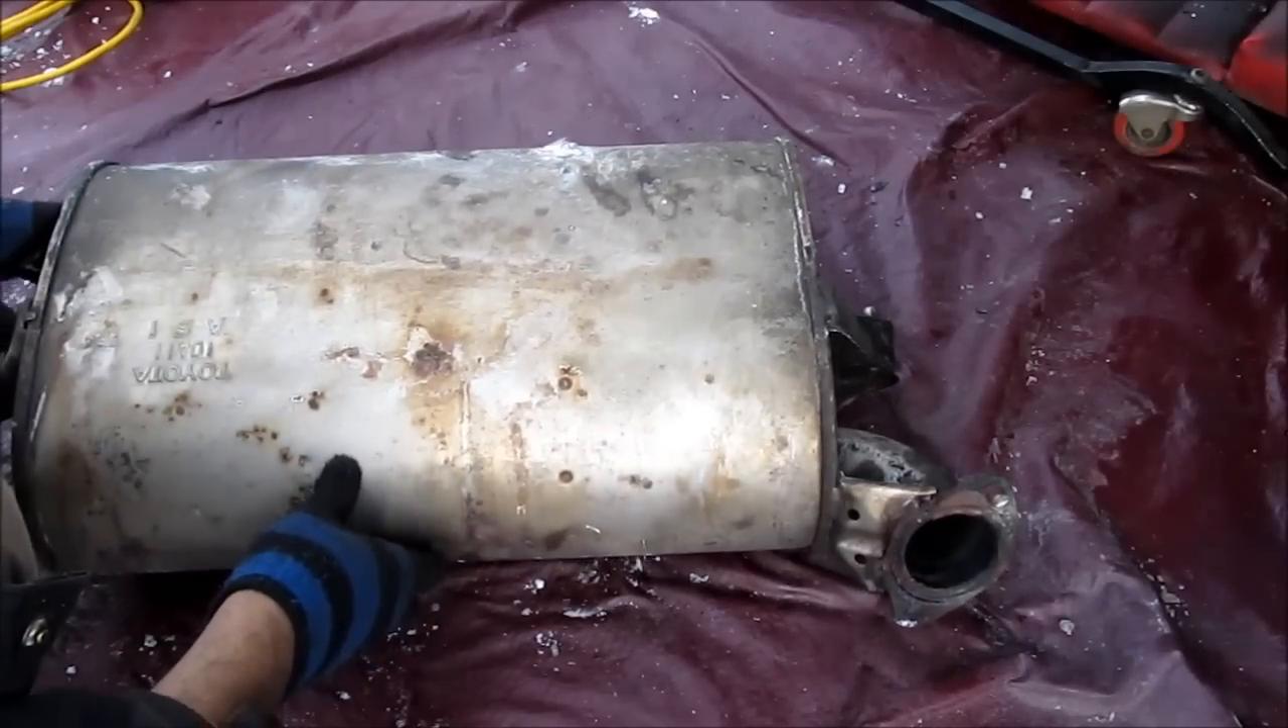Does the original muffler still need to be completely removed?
No.